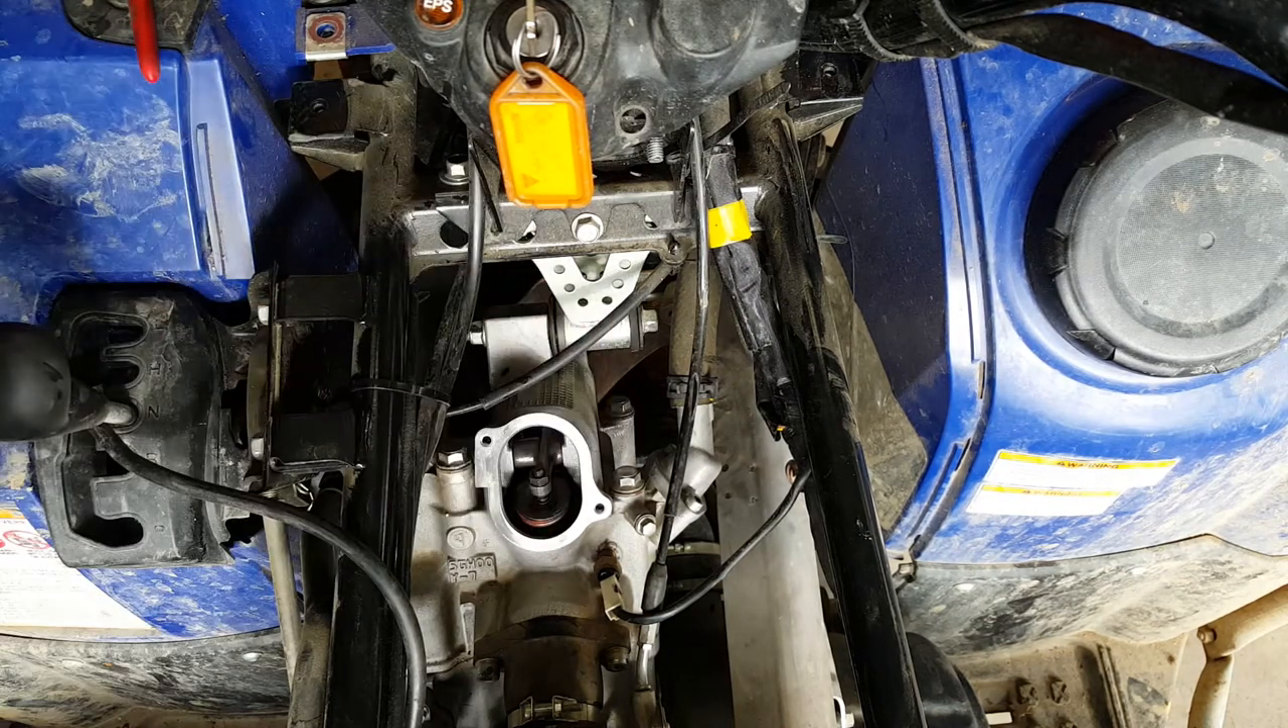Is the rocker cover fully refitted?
No.